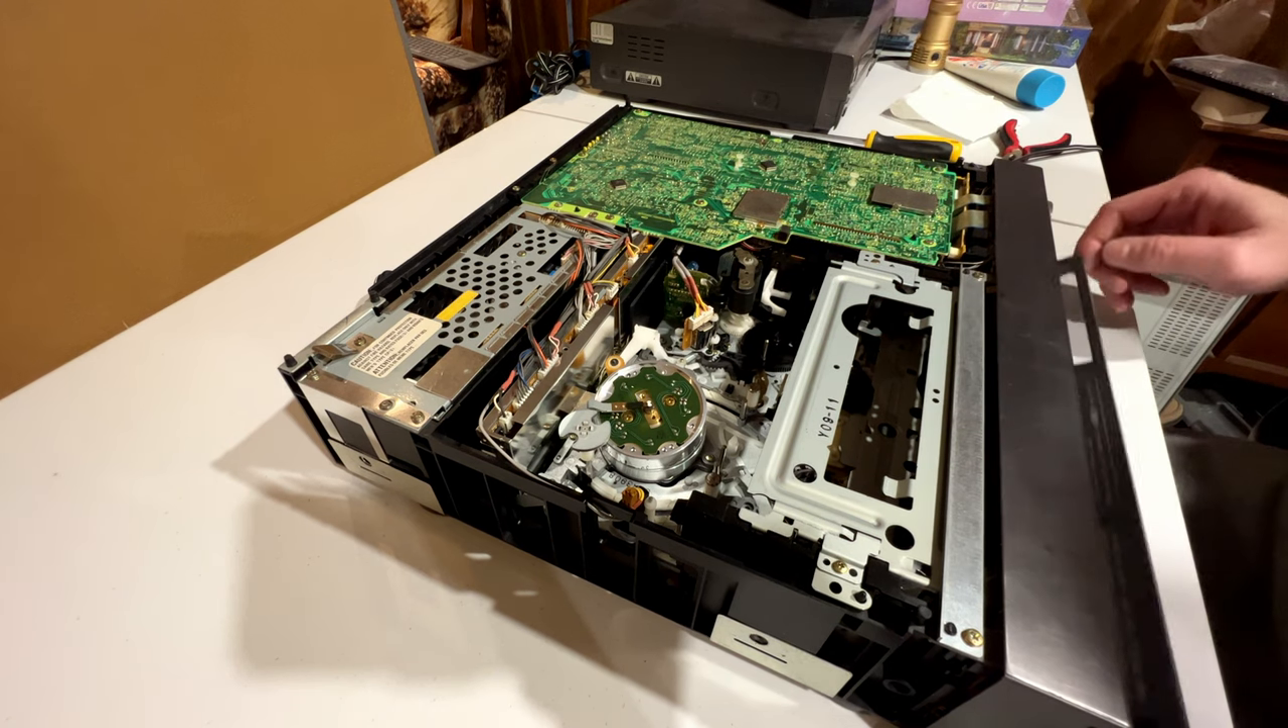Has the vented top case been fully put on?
No.